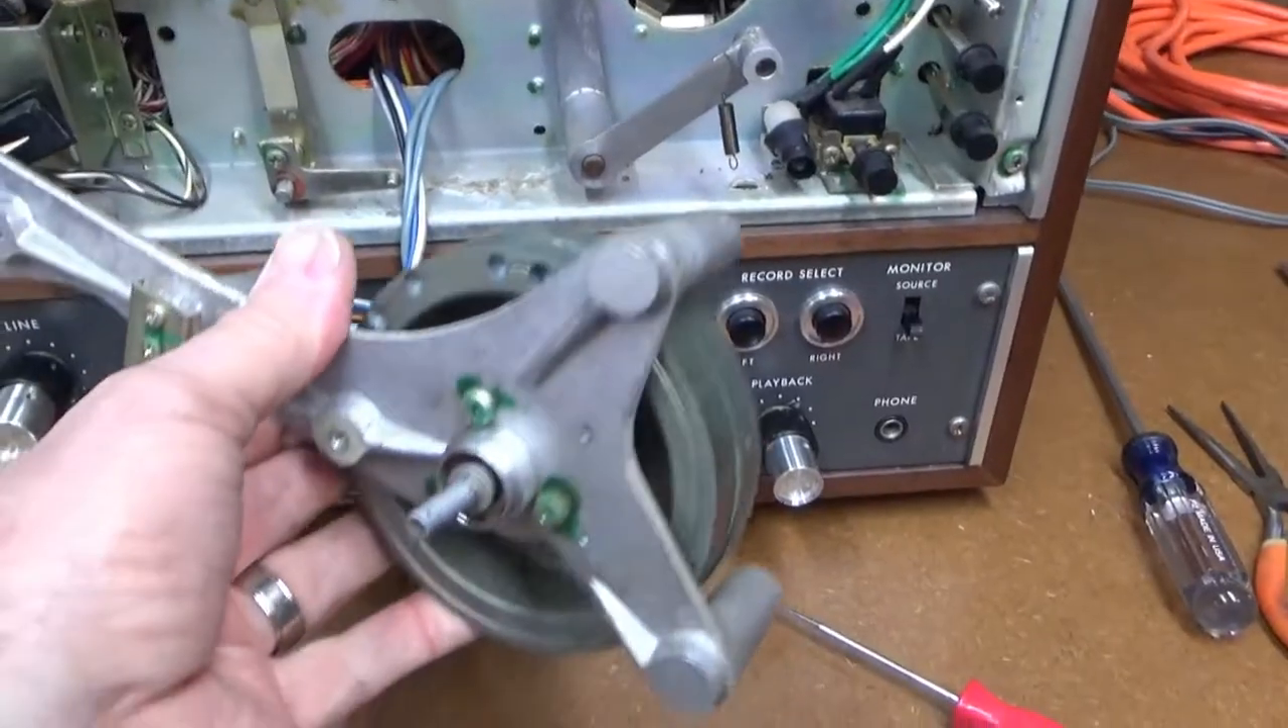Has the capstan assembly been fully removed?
Yes.